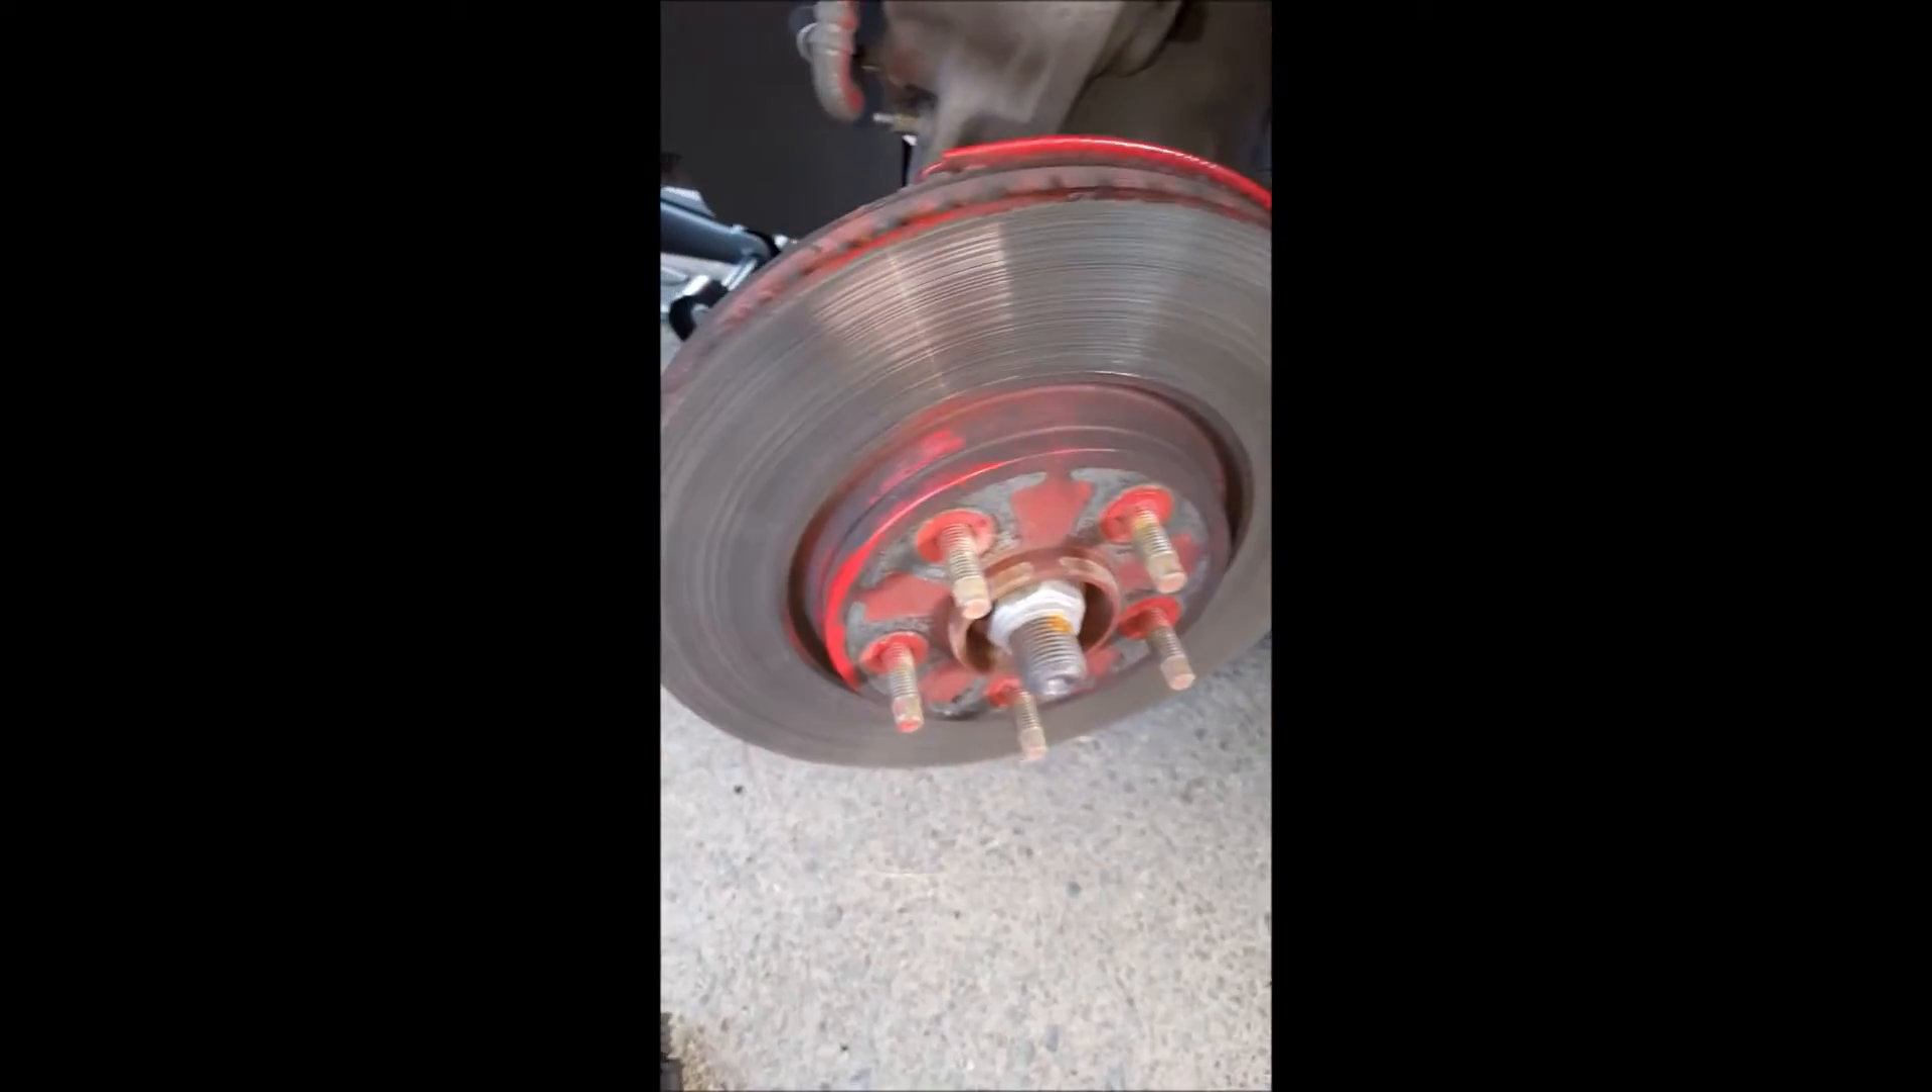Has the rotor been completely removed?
No.